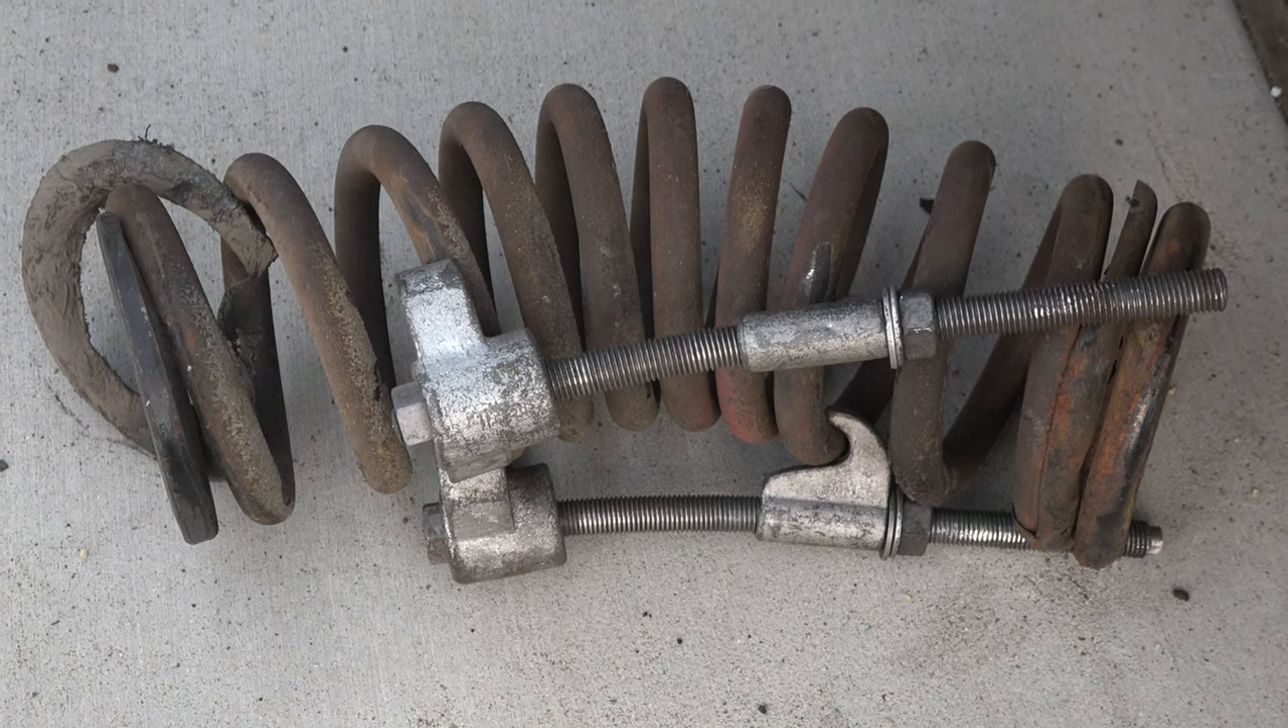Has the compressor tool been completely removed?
No.